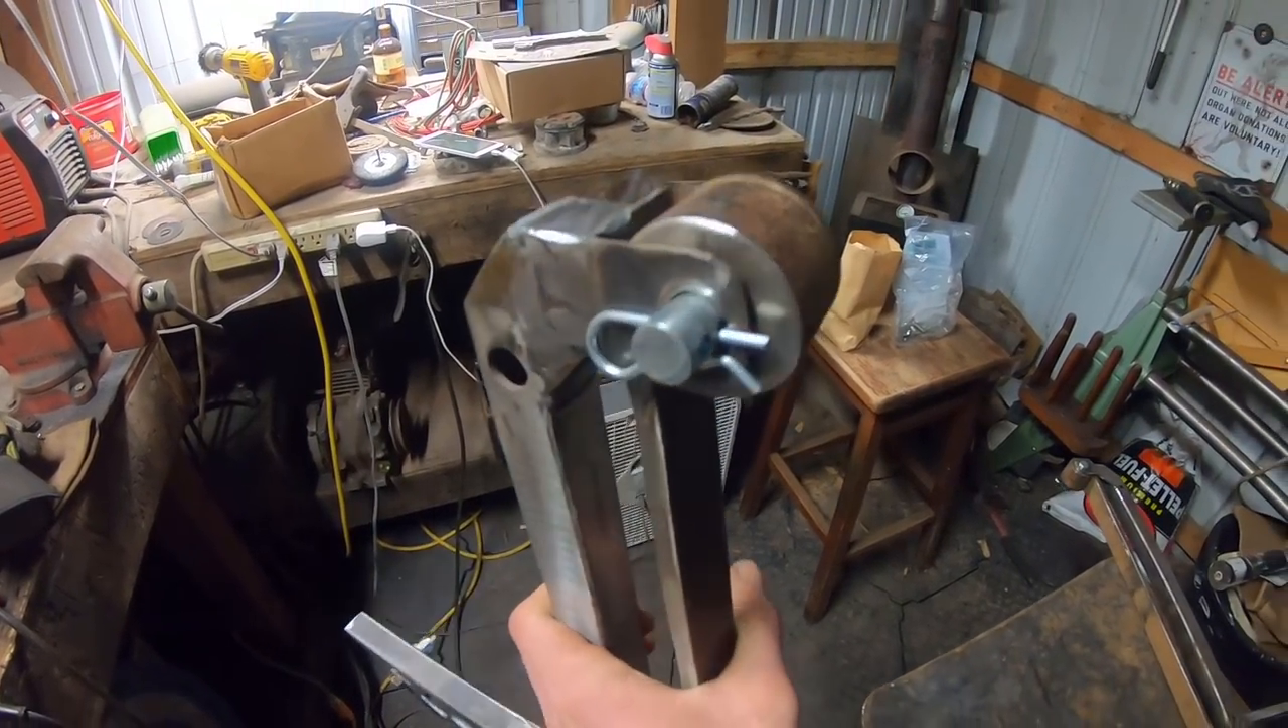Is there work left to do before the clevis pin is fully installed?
No.